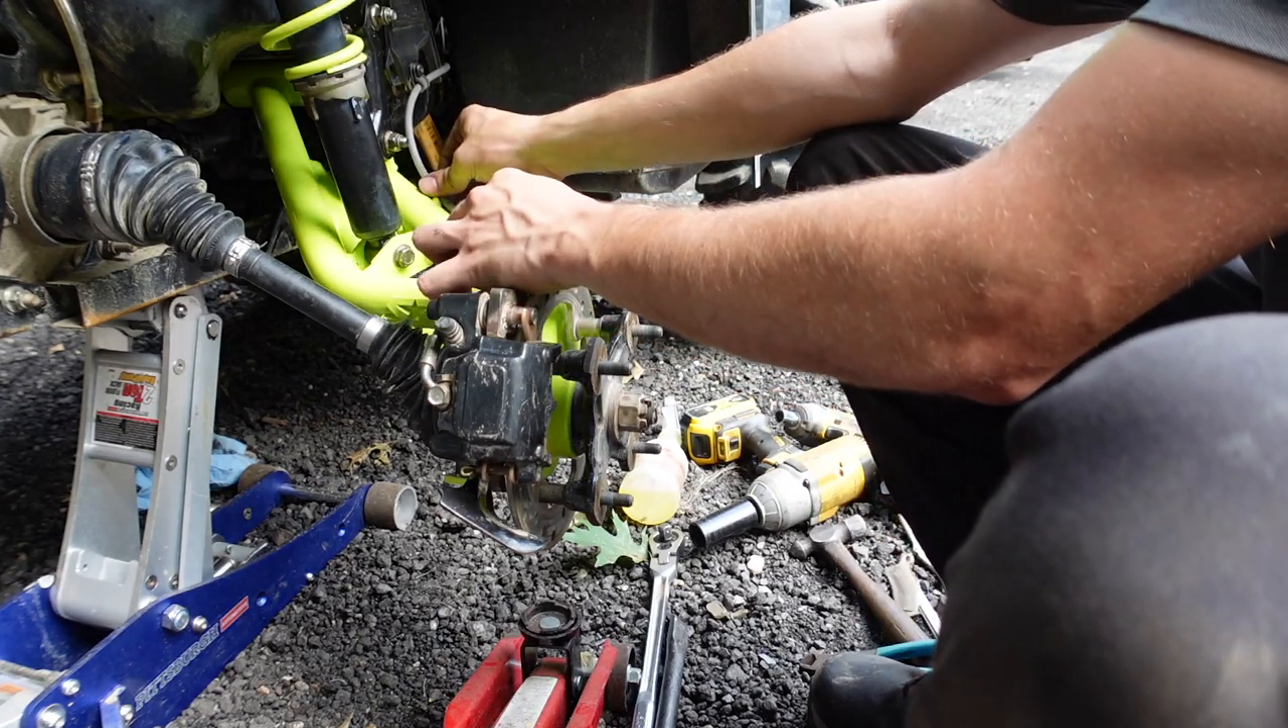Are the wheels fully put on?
No.